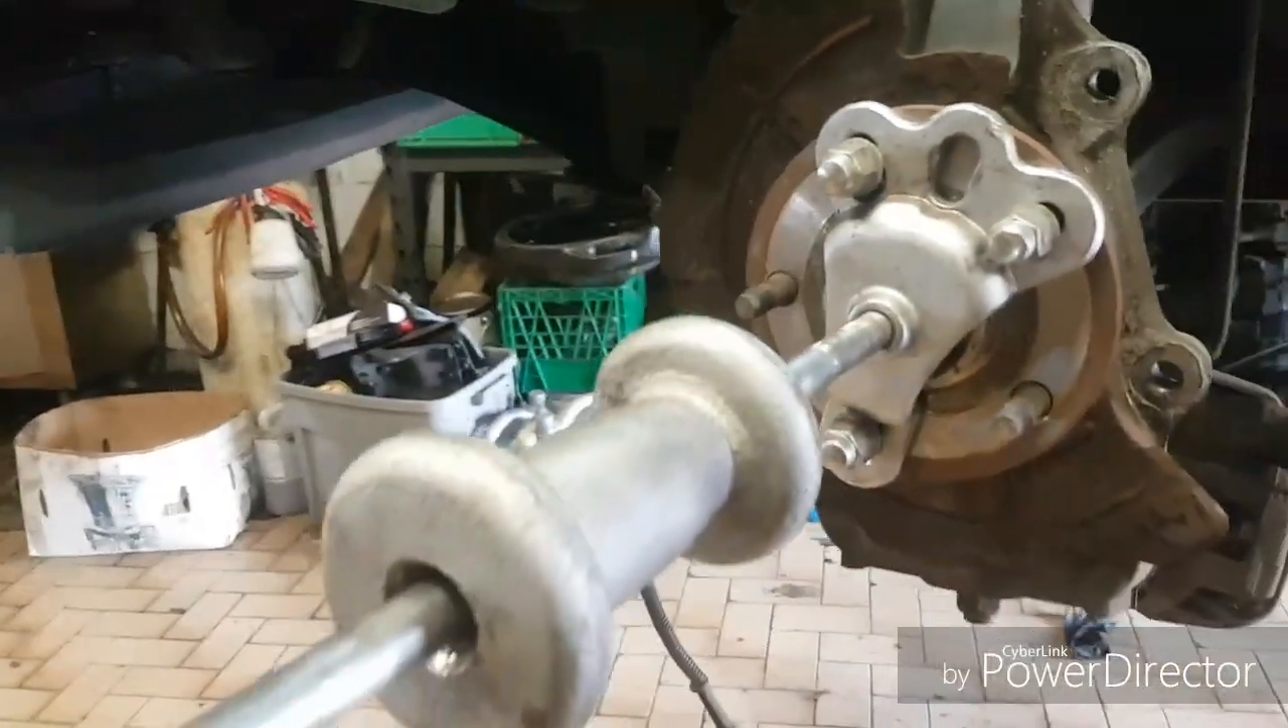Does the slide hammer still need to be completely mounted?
No.